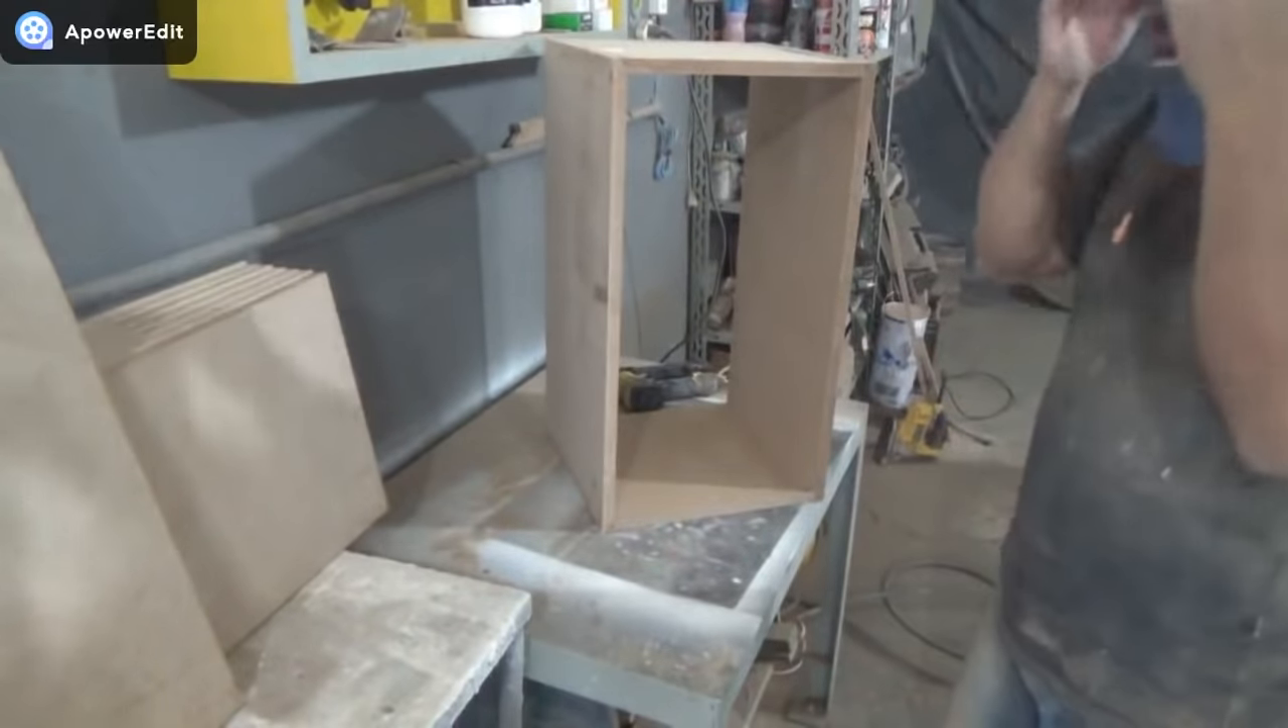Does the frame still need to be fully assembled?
No.